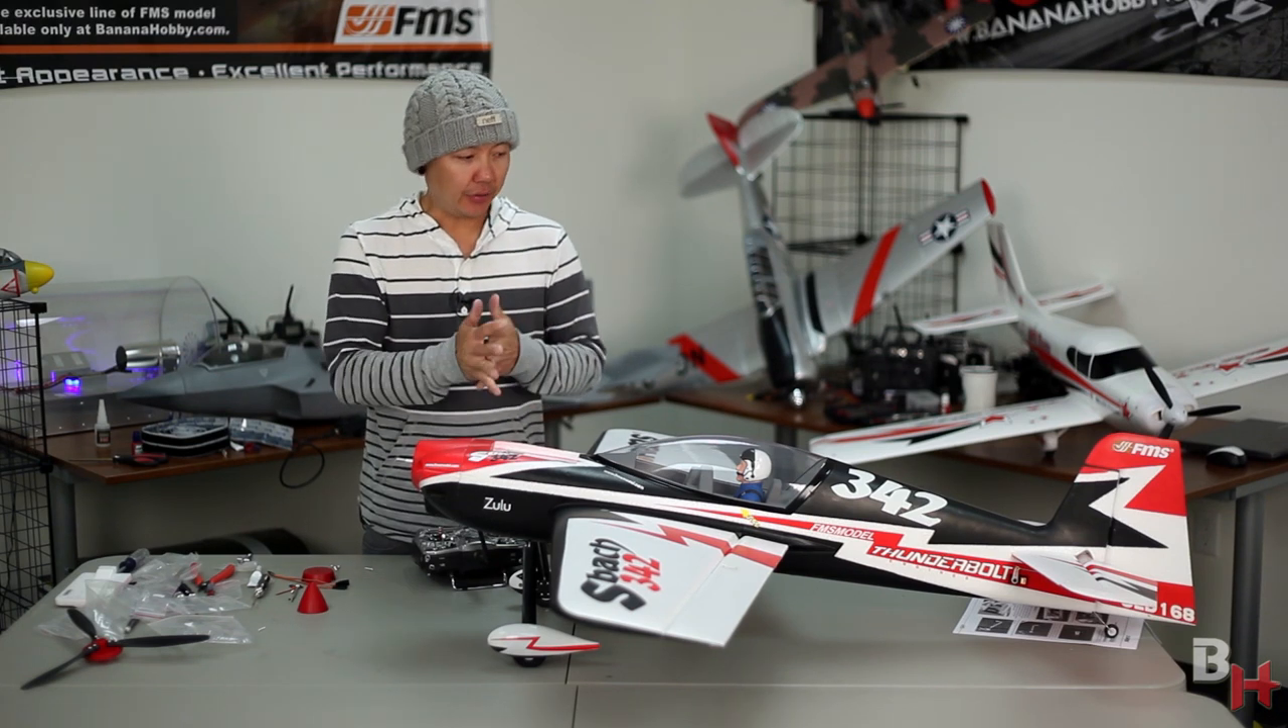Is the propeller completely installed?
No.